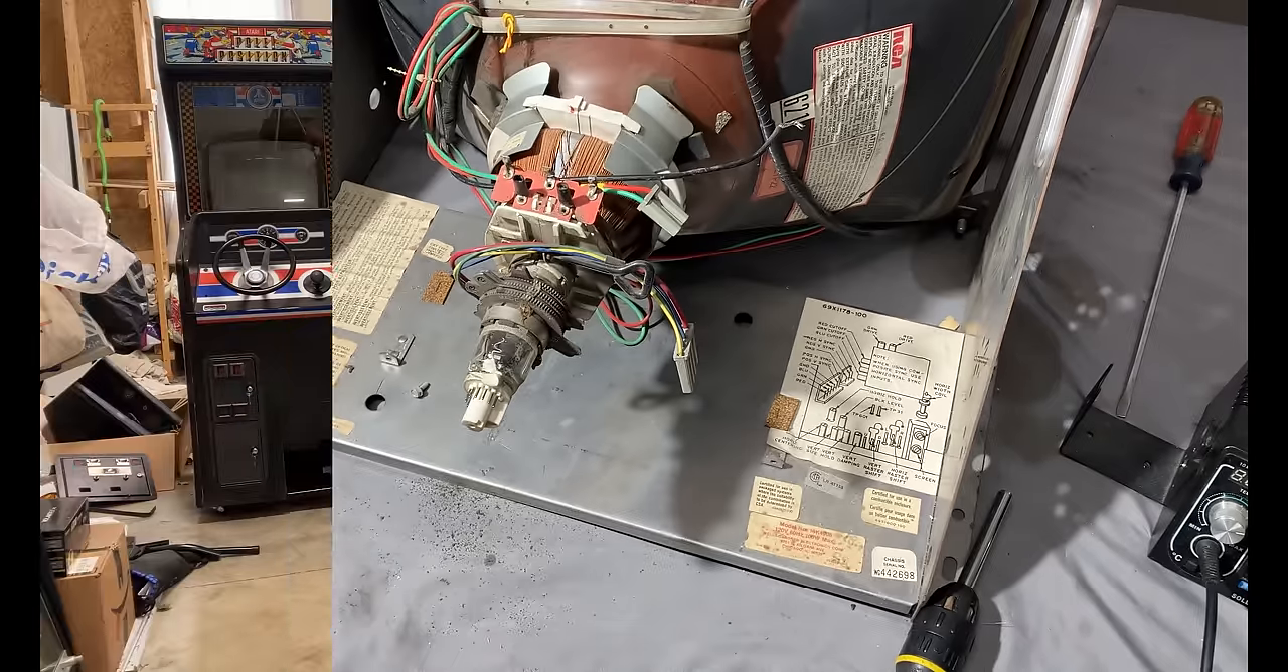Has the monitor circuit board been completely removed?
Yes.